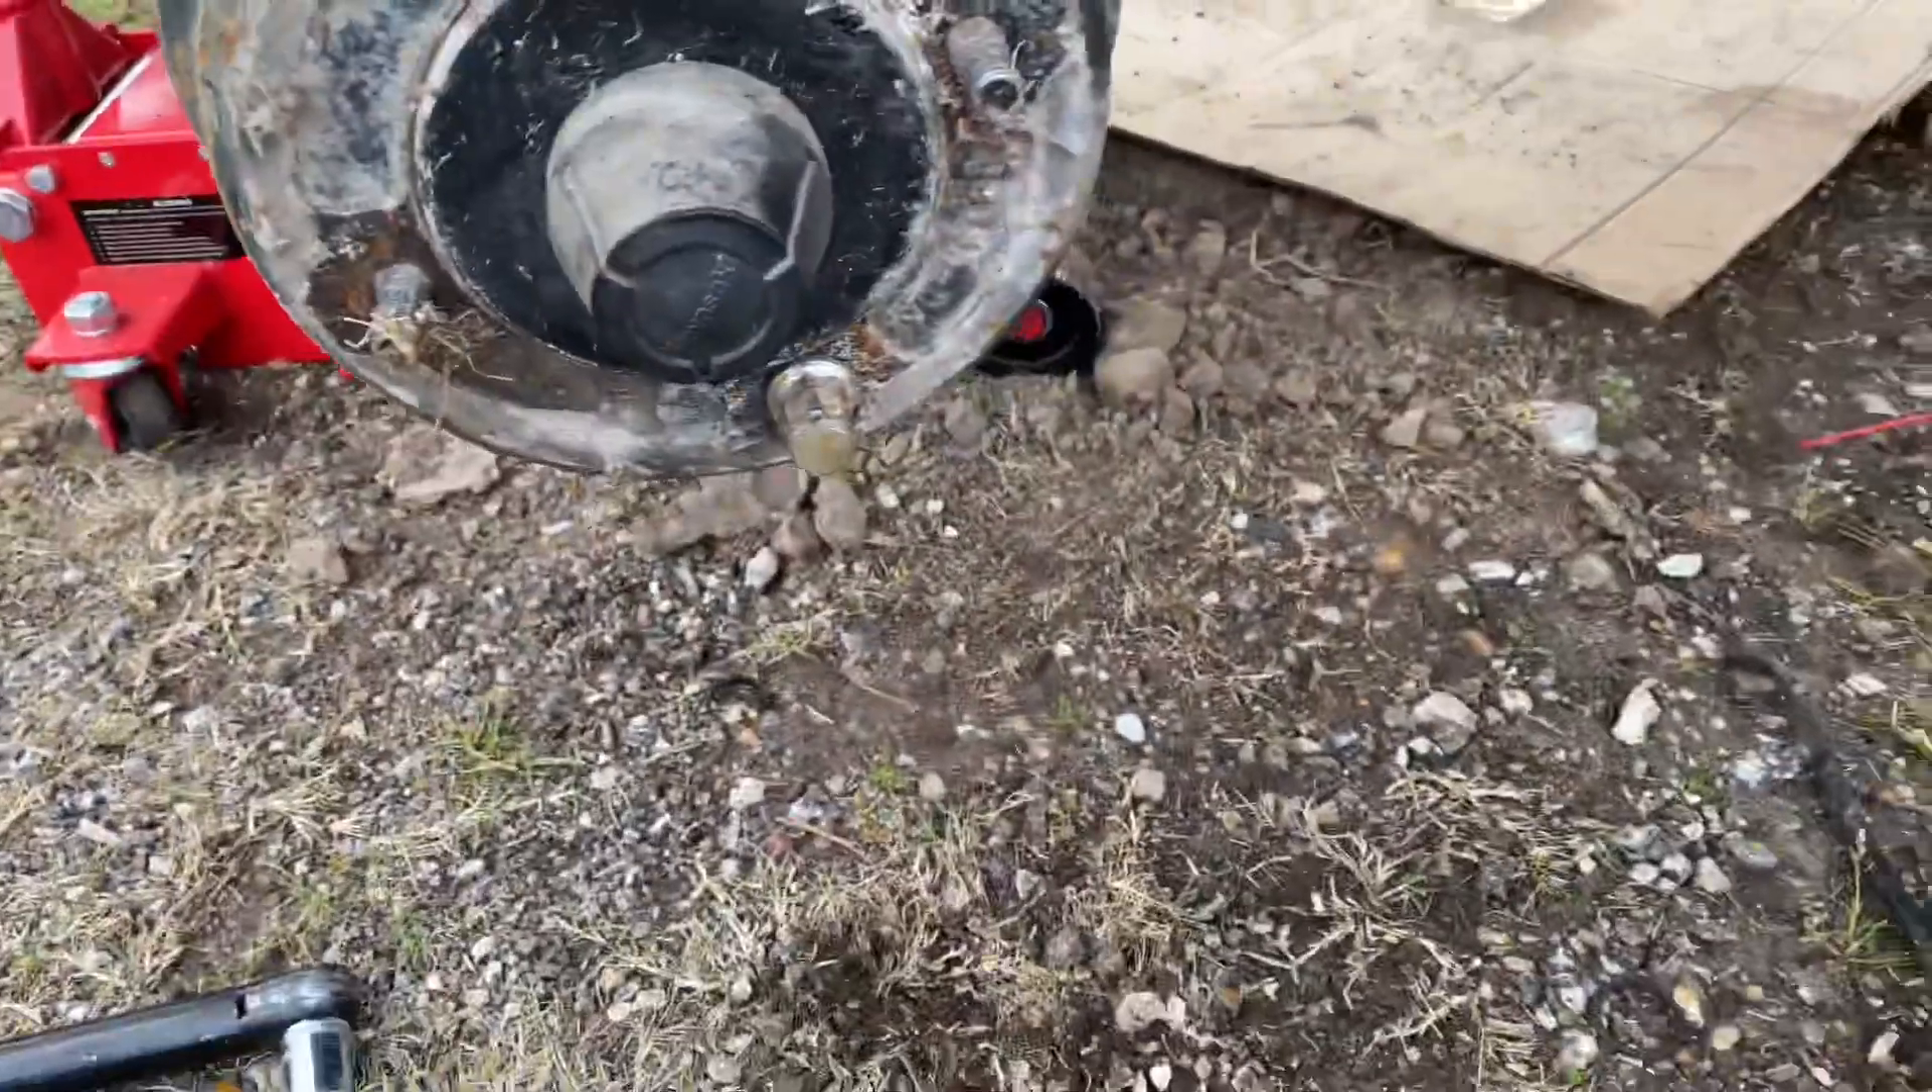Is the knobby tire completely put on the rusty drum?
No.